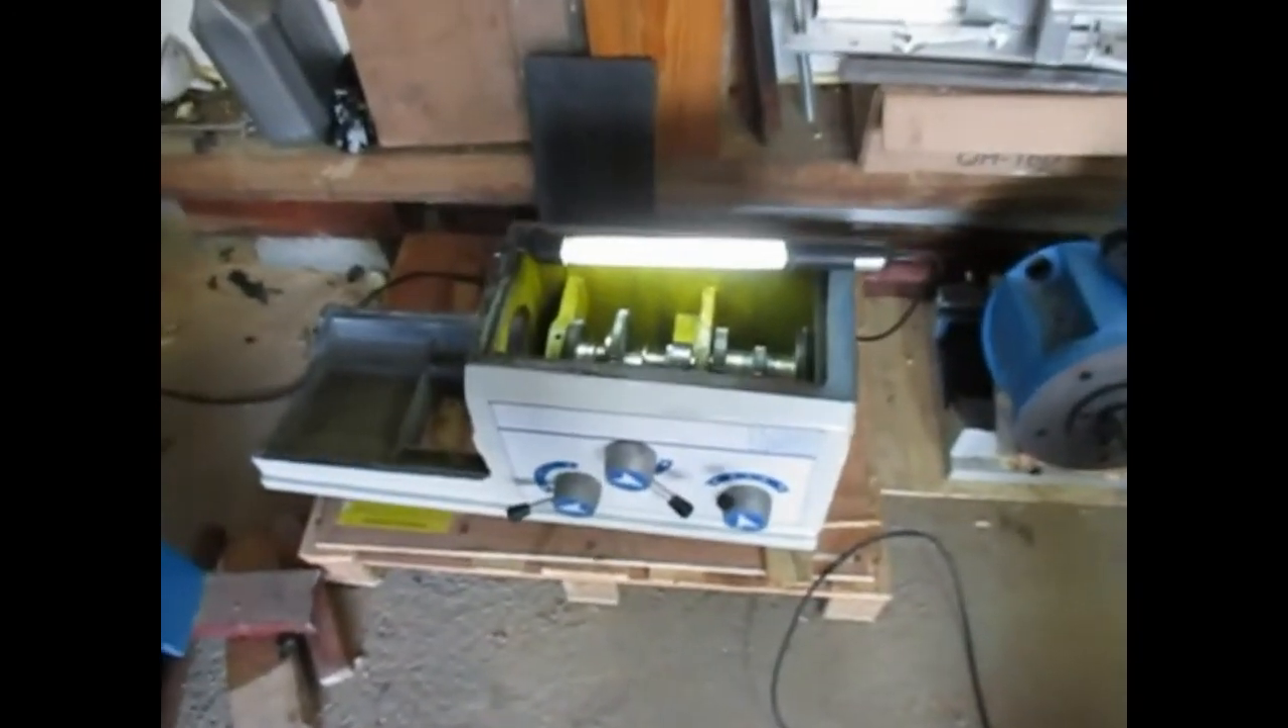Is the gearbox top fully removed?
Yes.